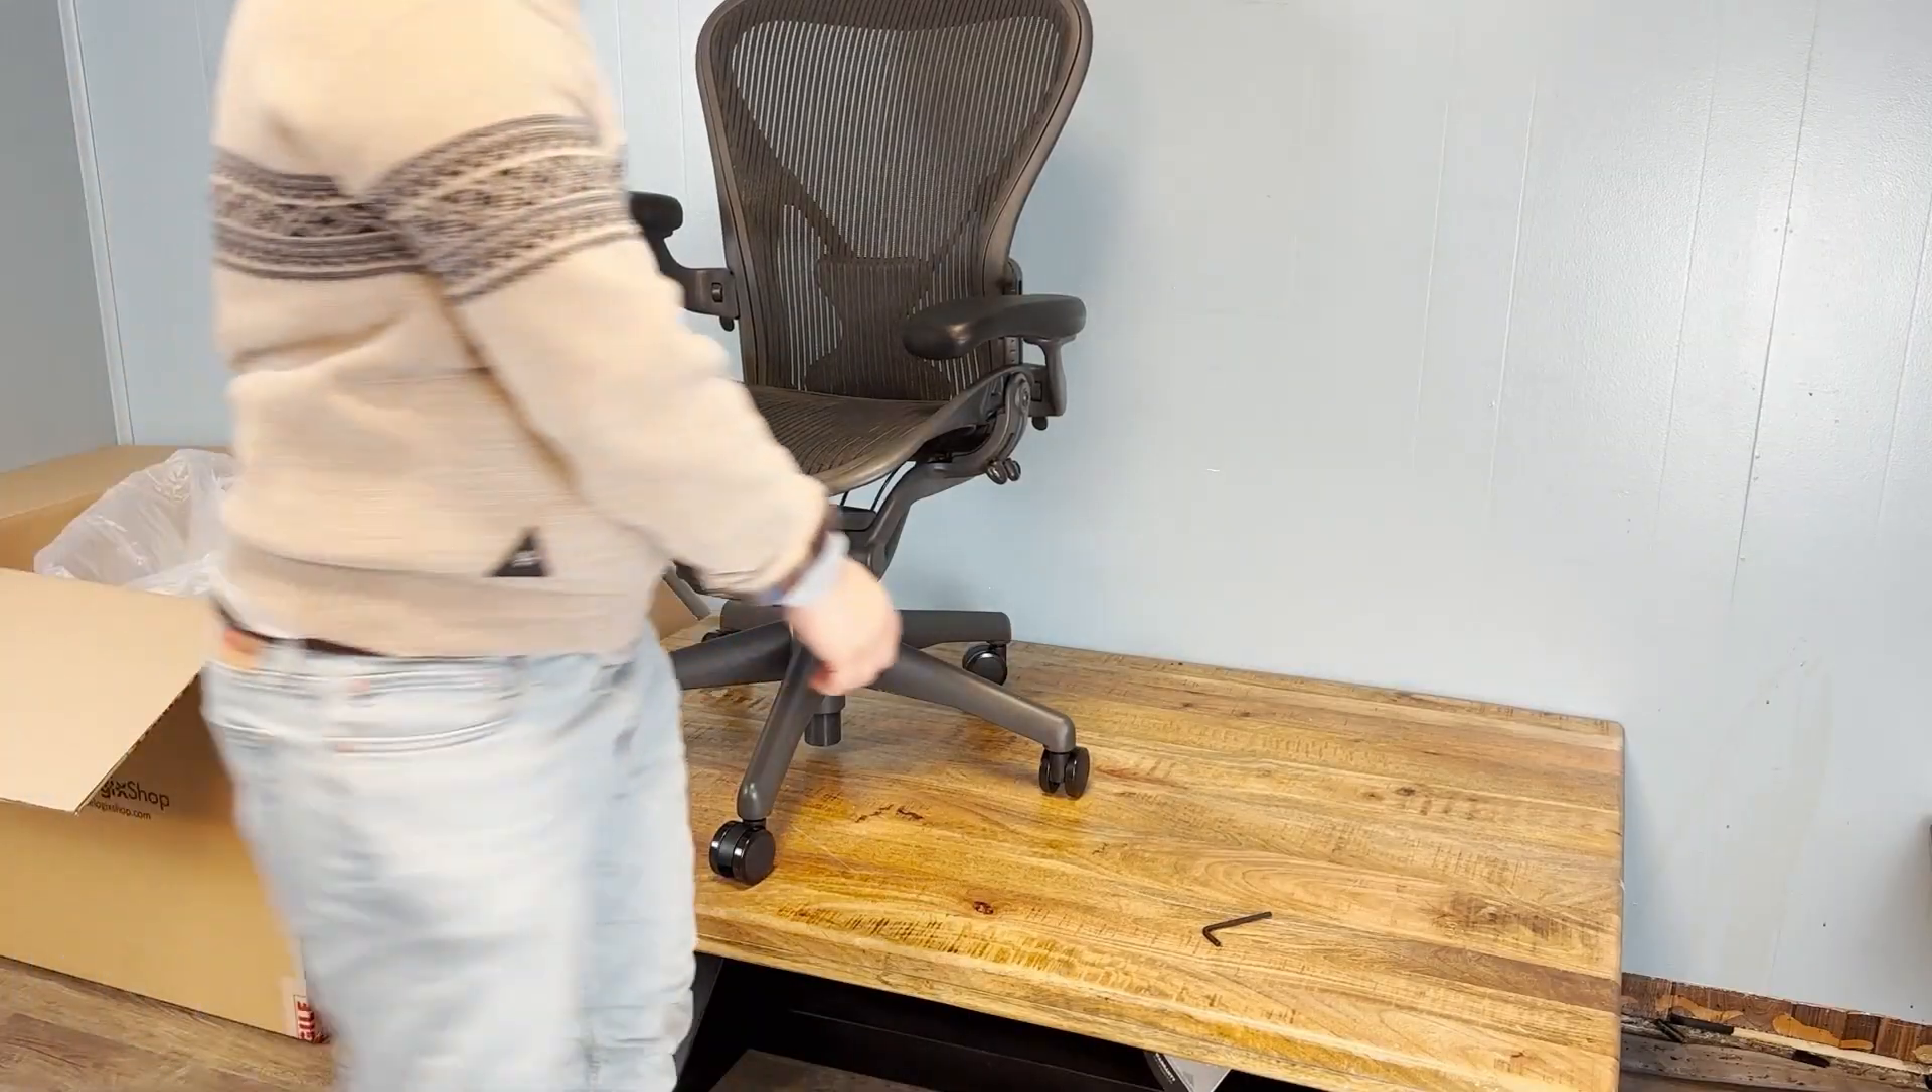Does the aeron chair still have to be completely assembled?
No.